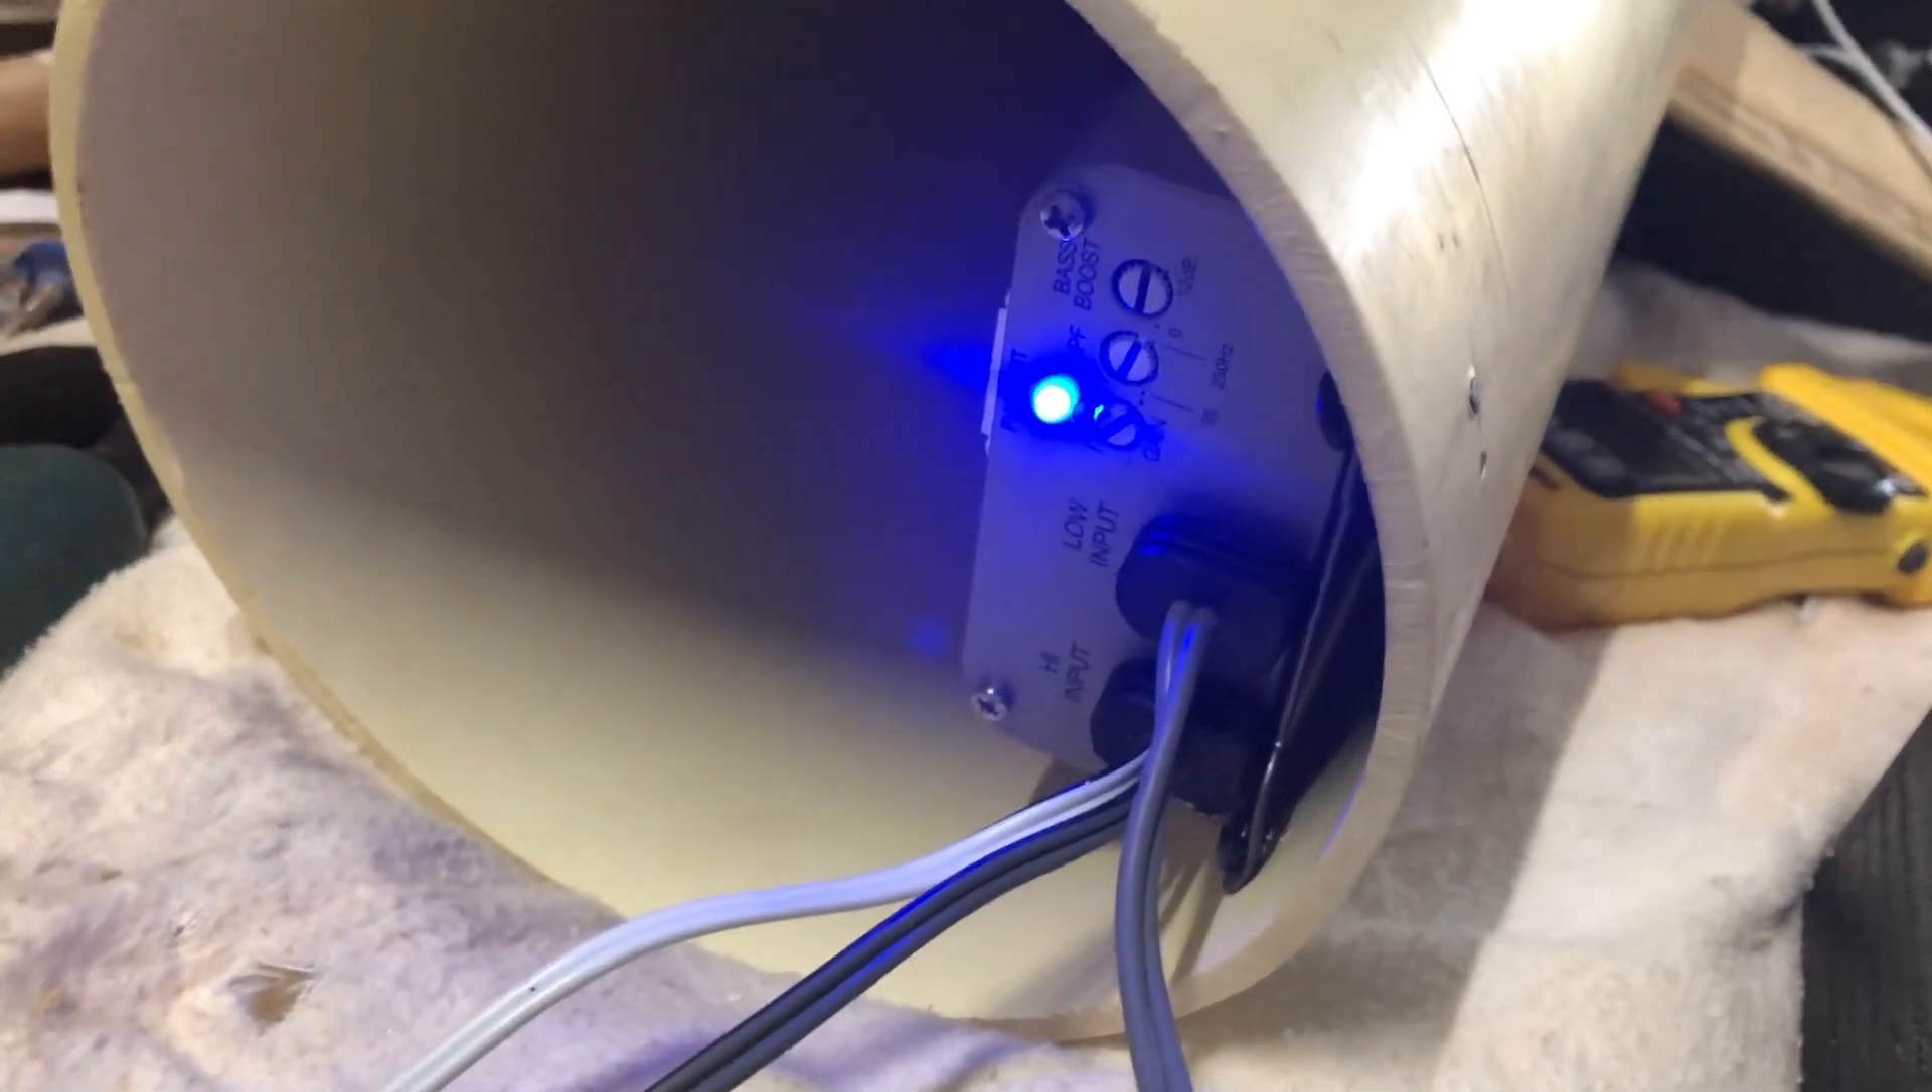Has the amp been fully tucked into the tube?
Yes.